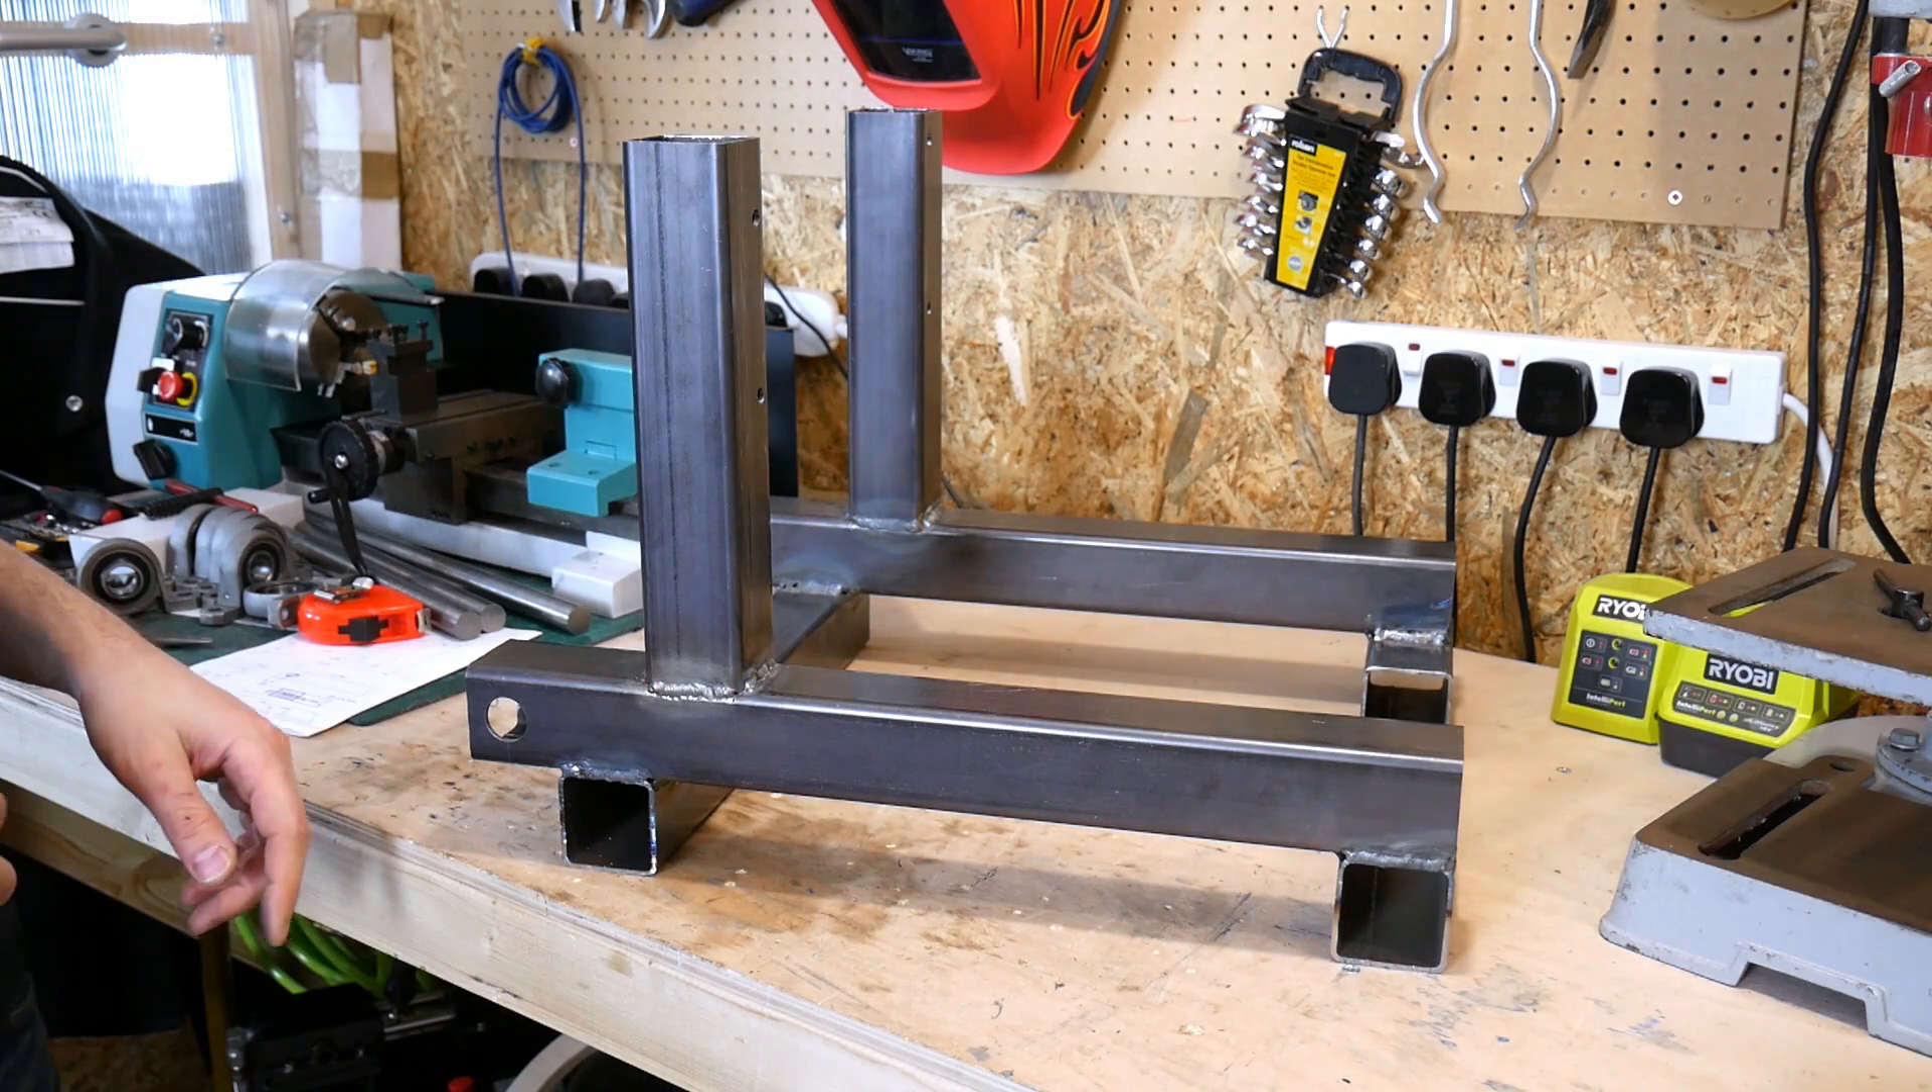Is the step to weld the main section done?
Yes.